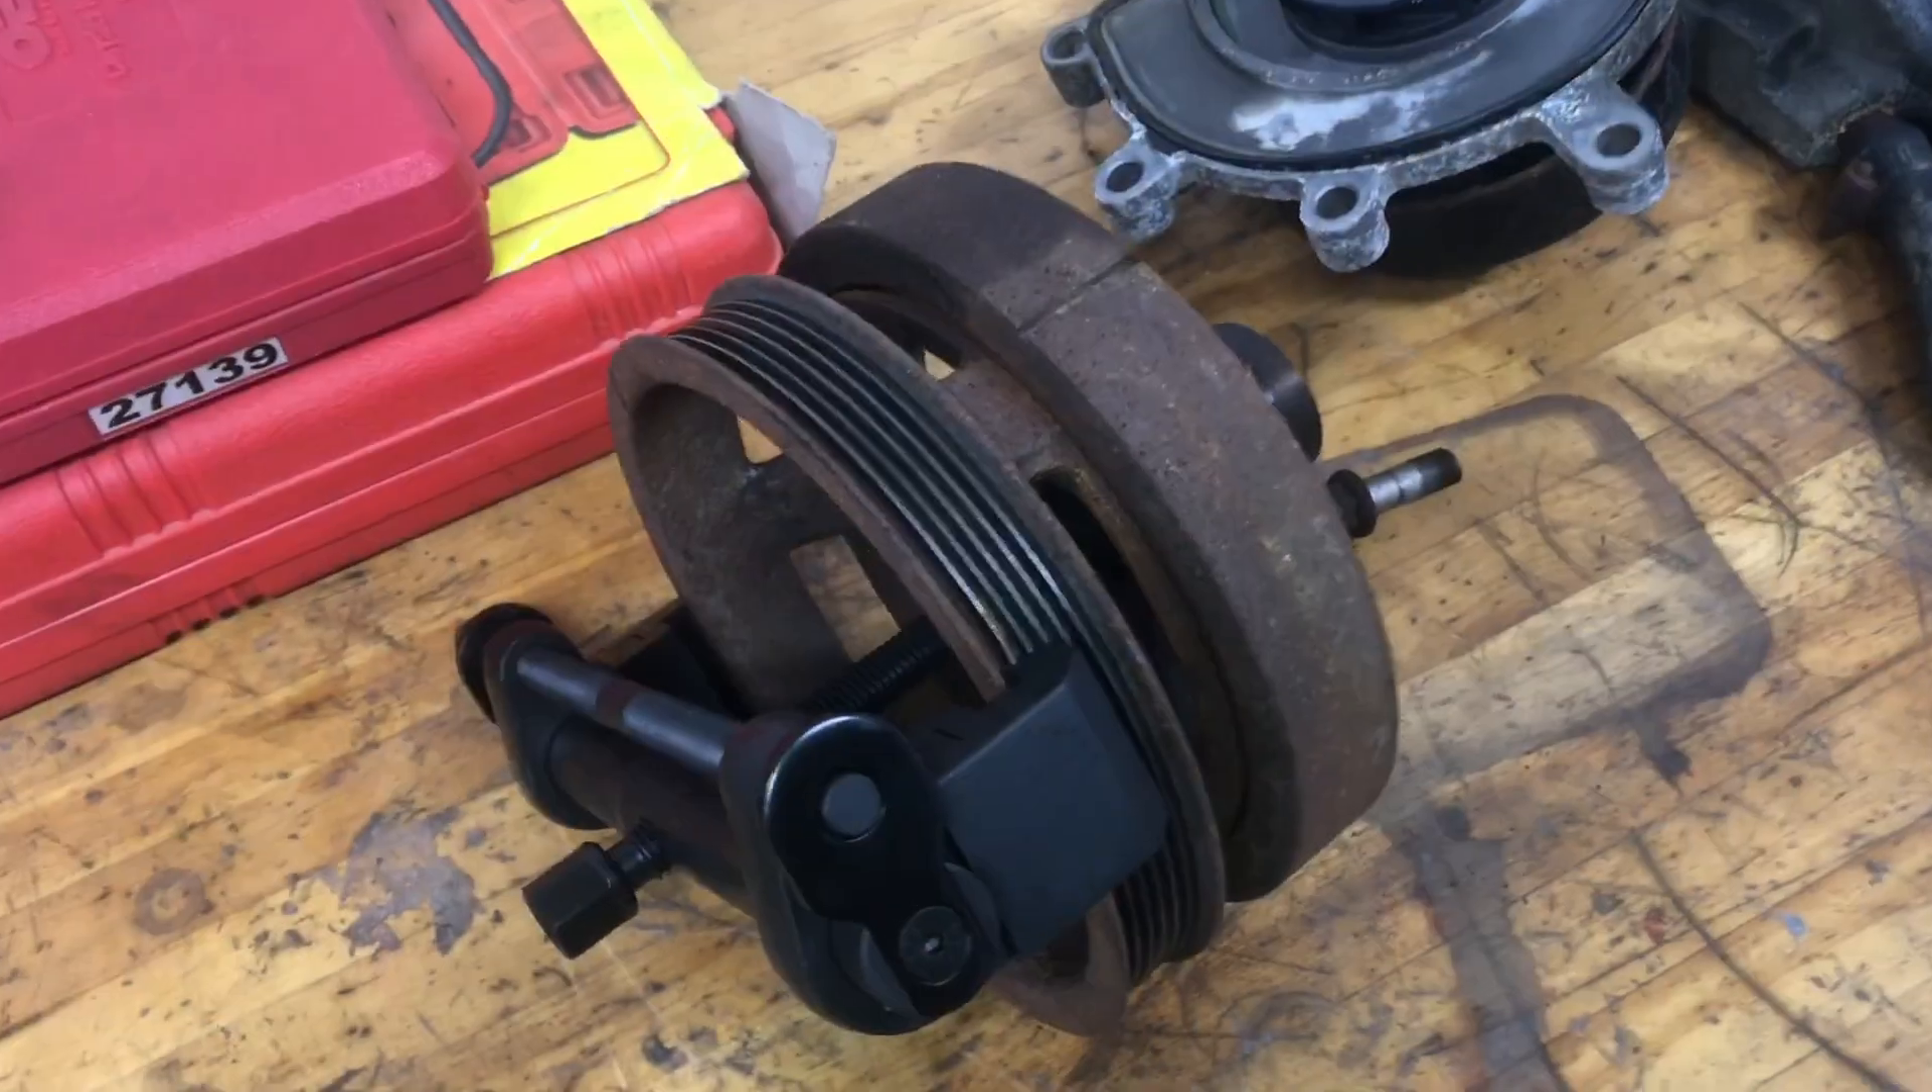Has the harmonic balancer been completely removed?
Yes.